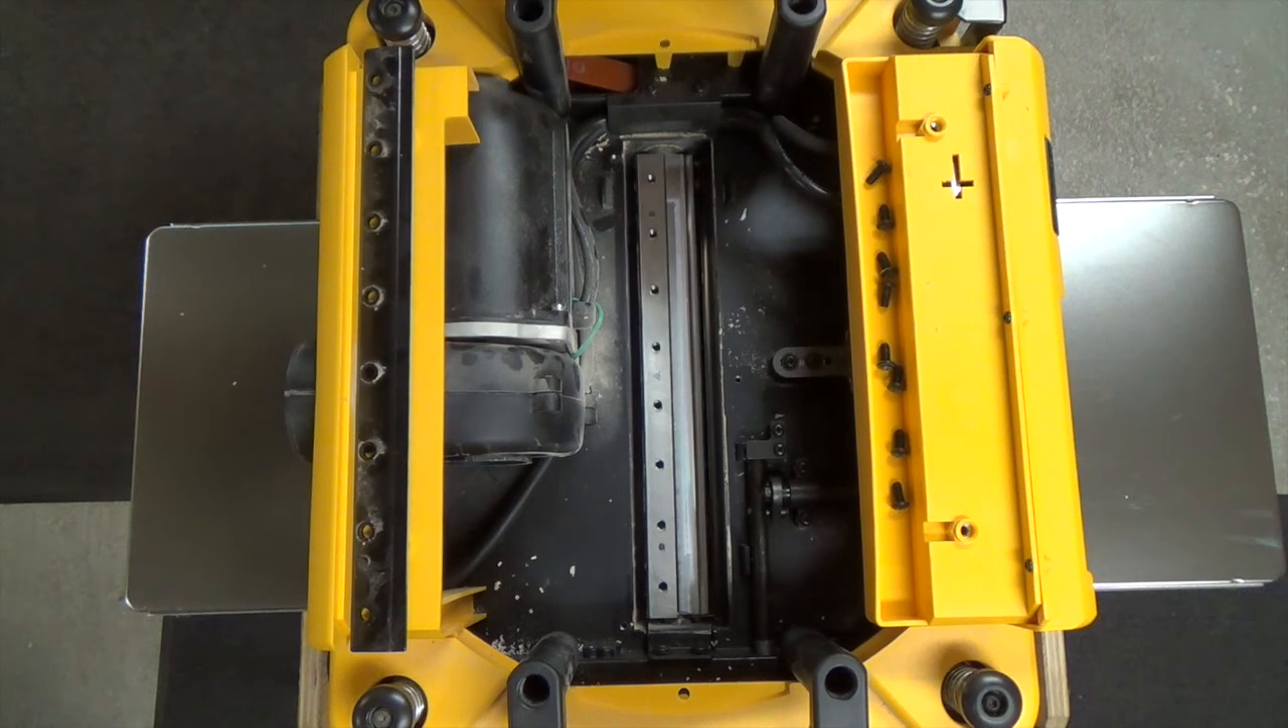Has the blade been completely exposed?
Yes.